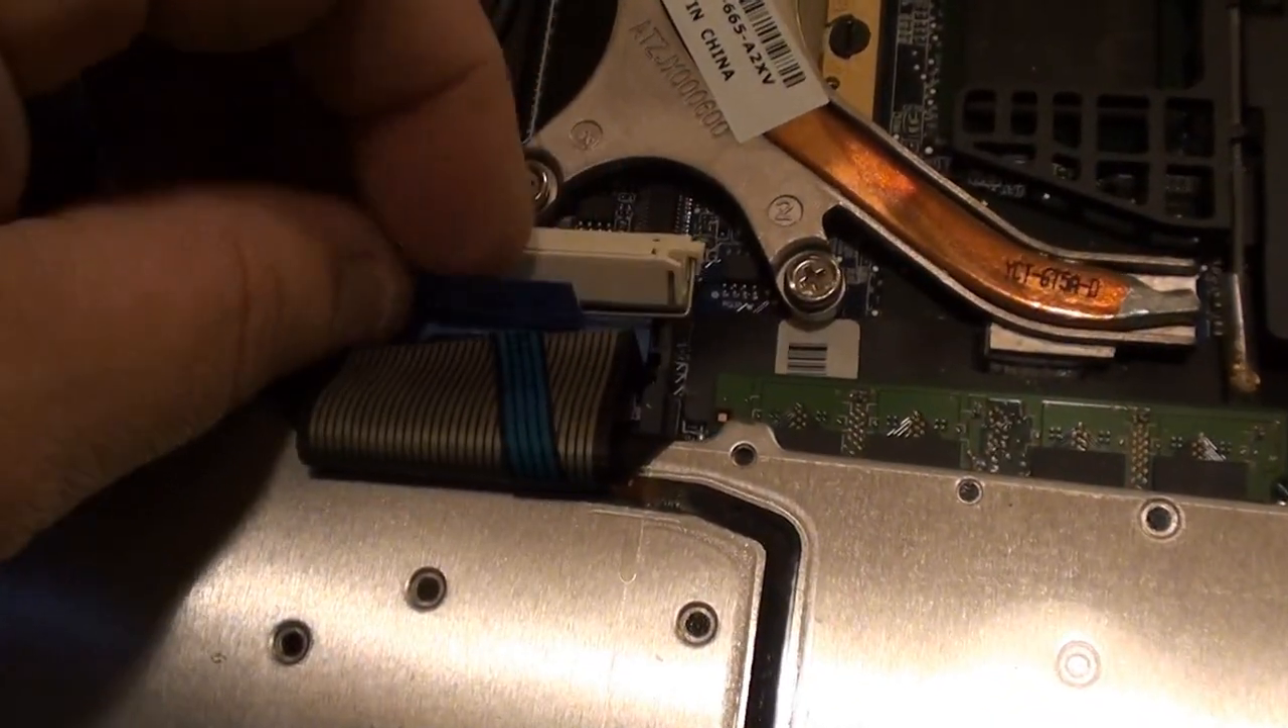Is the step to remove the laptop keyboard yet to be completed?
Yes.